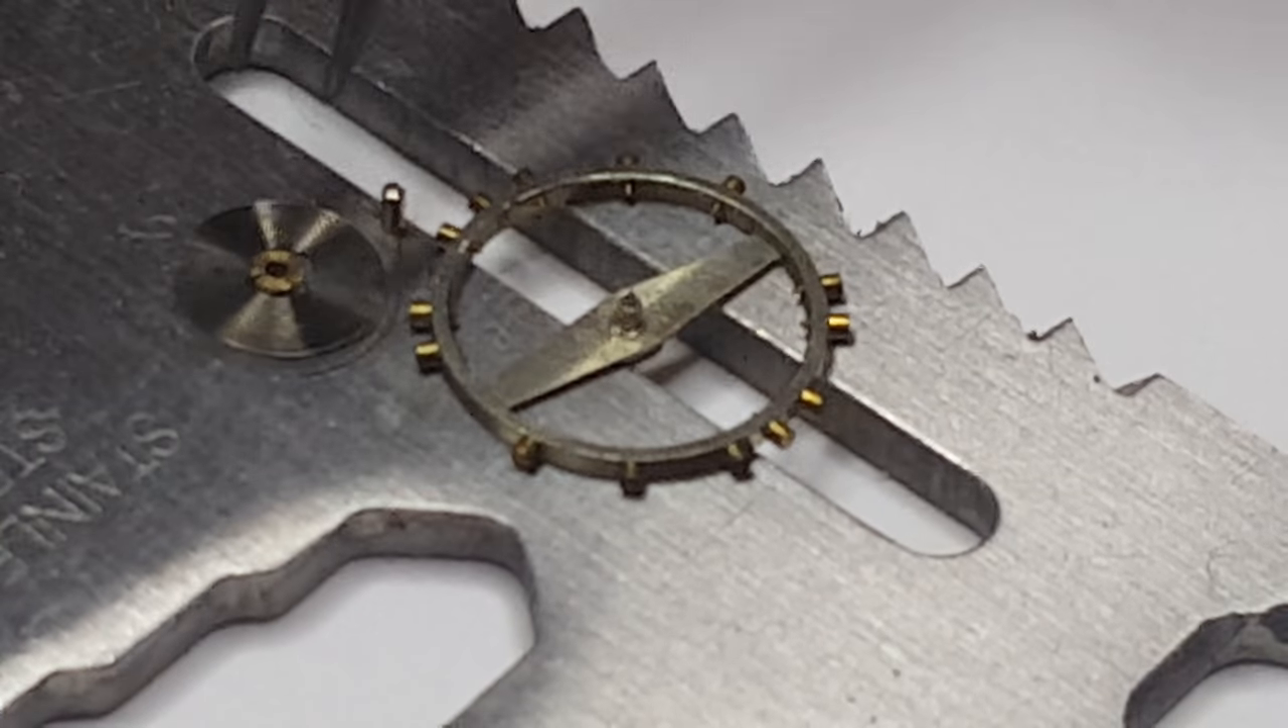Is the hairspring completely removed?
Yes.